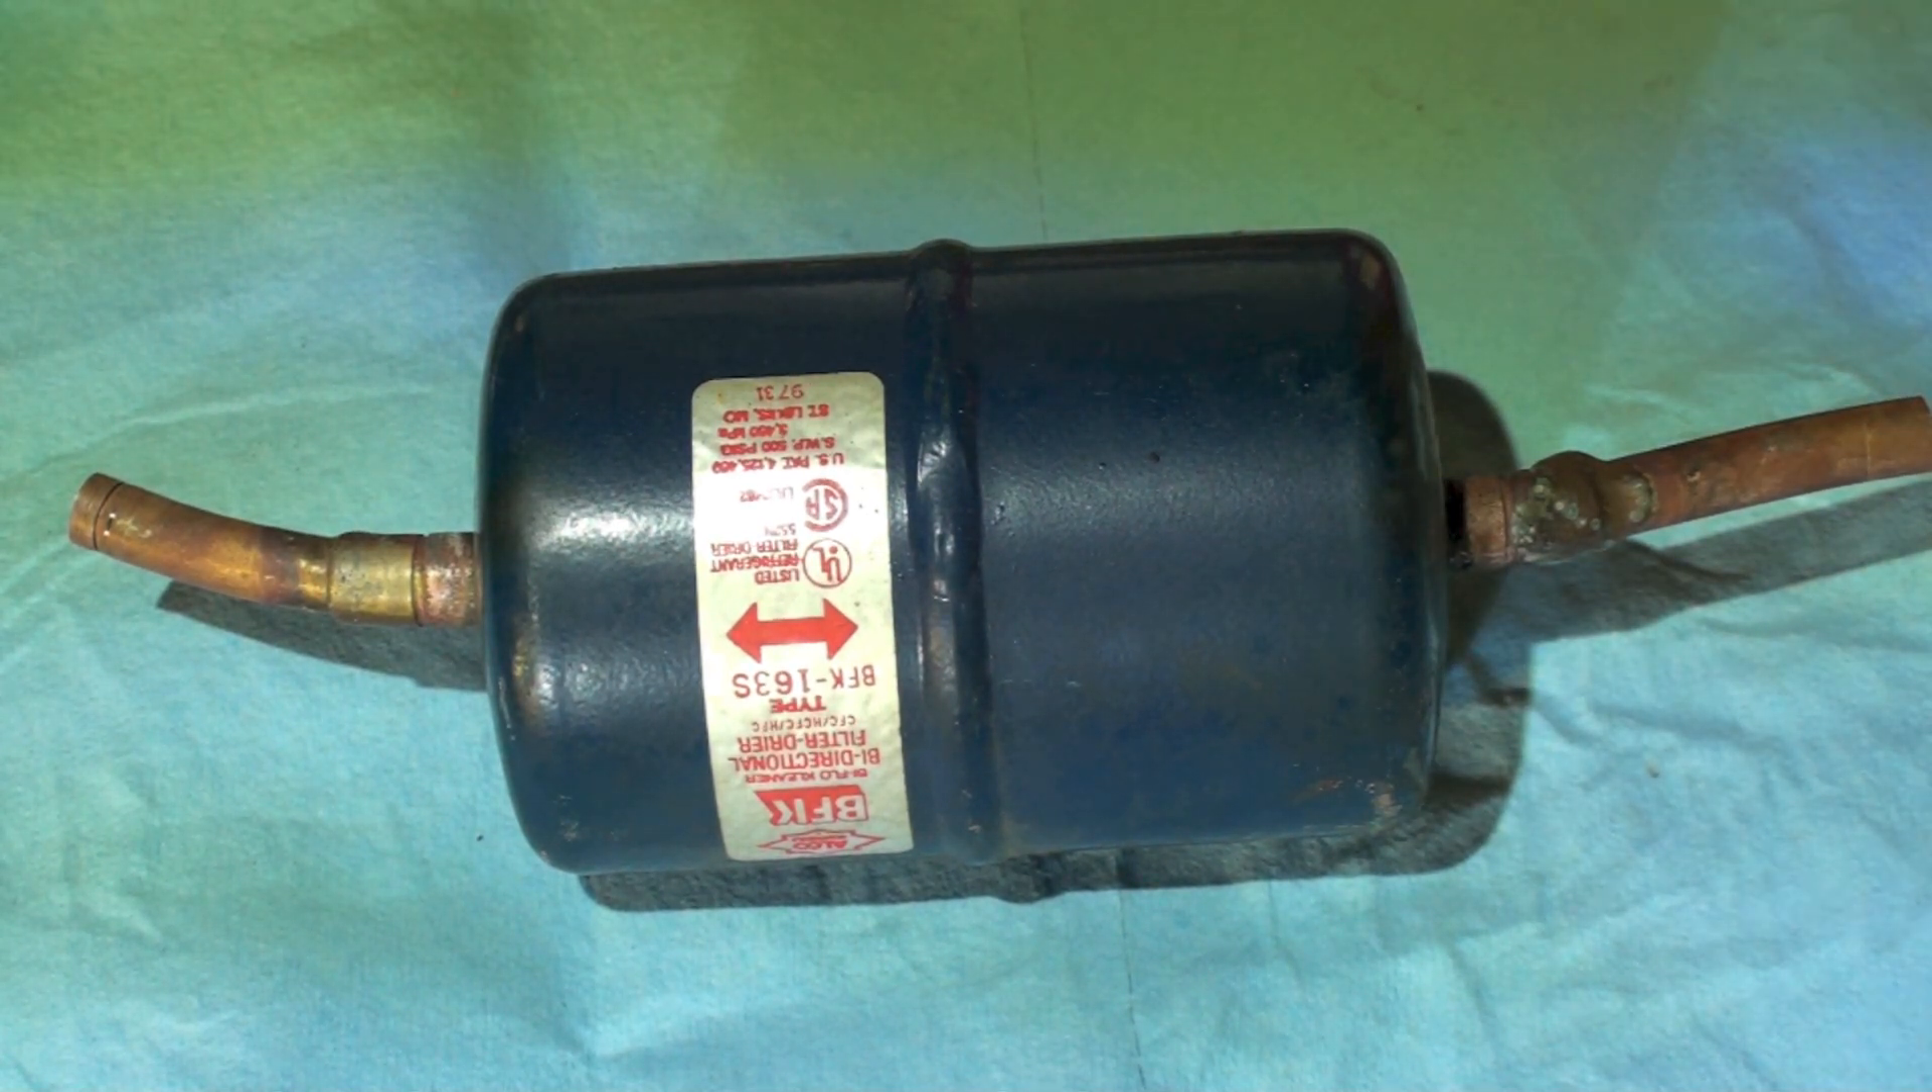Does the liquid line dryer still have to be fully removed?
No.